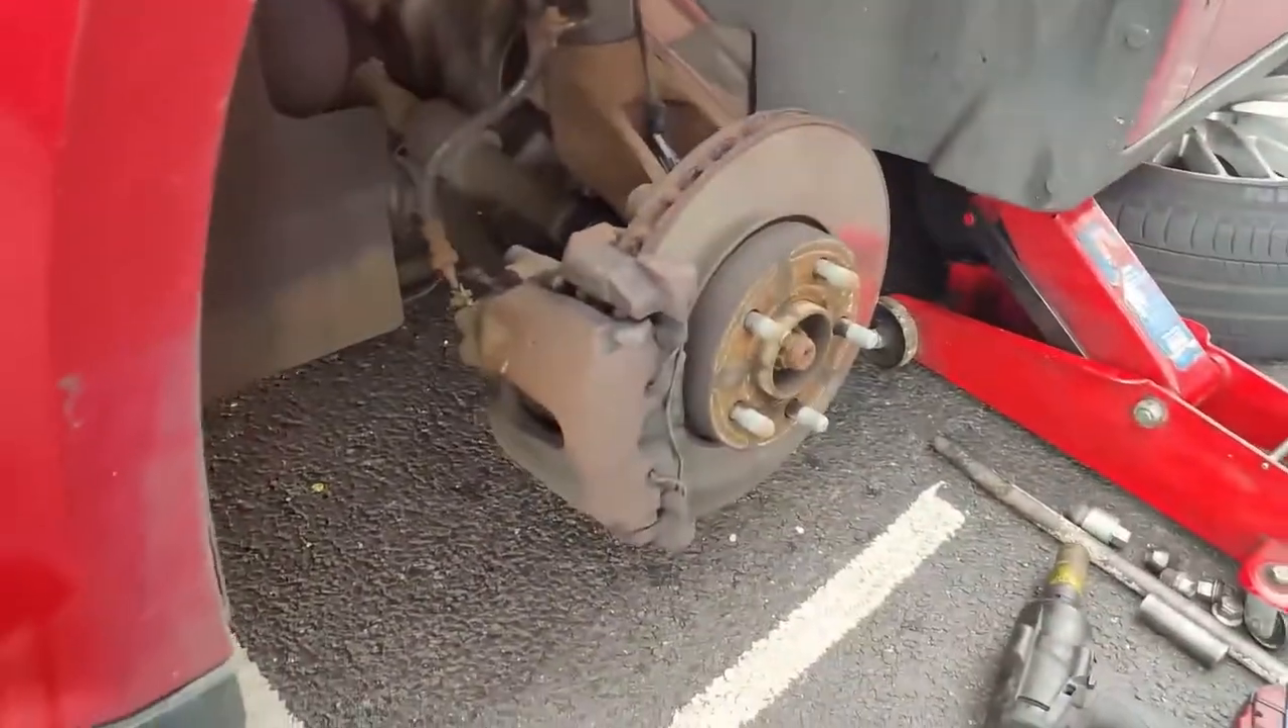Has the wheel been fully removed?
Yes.